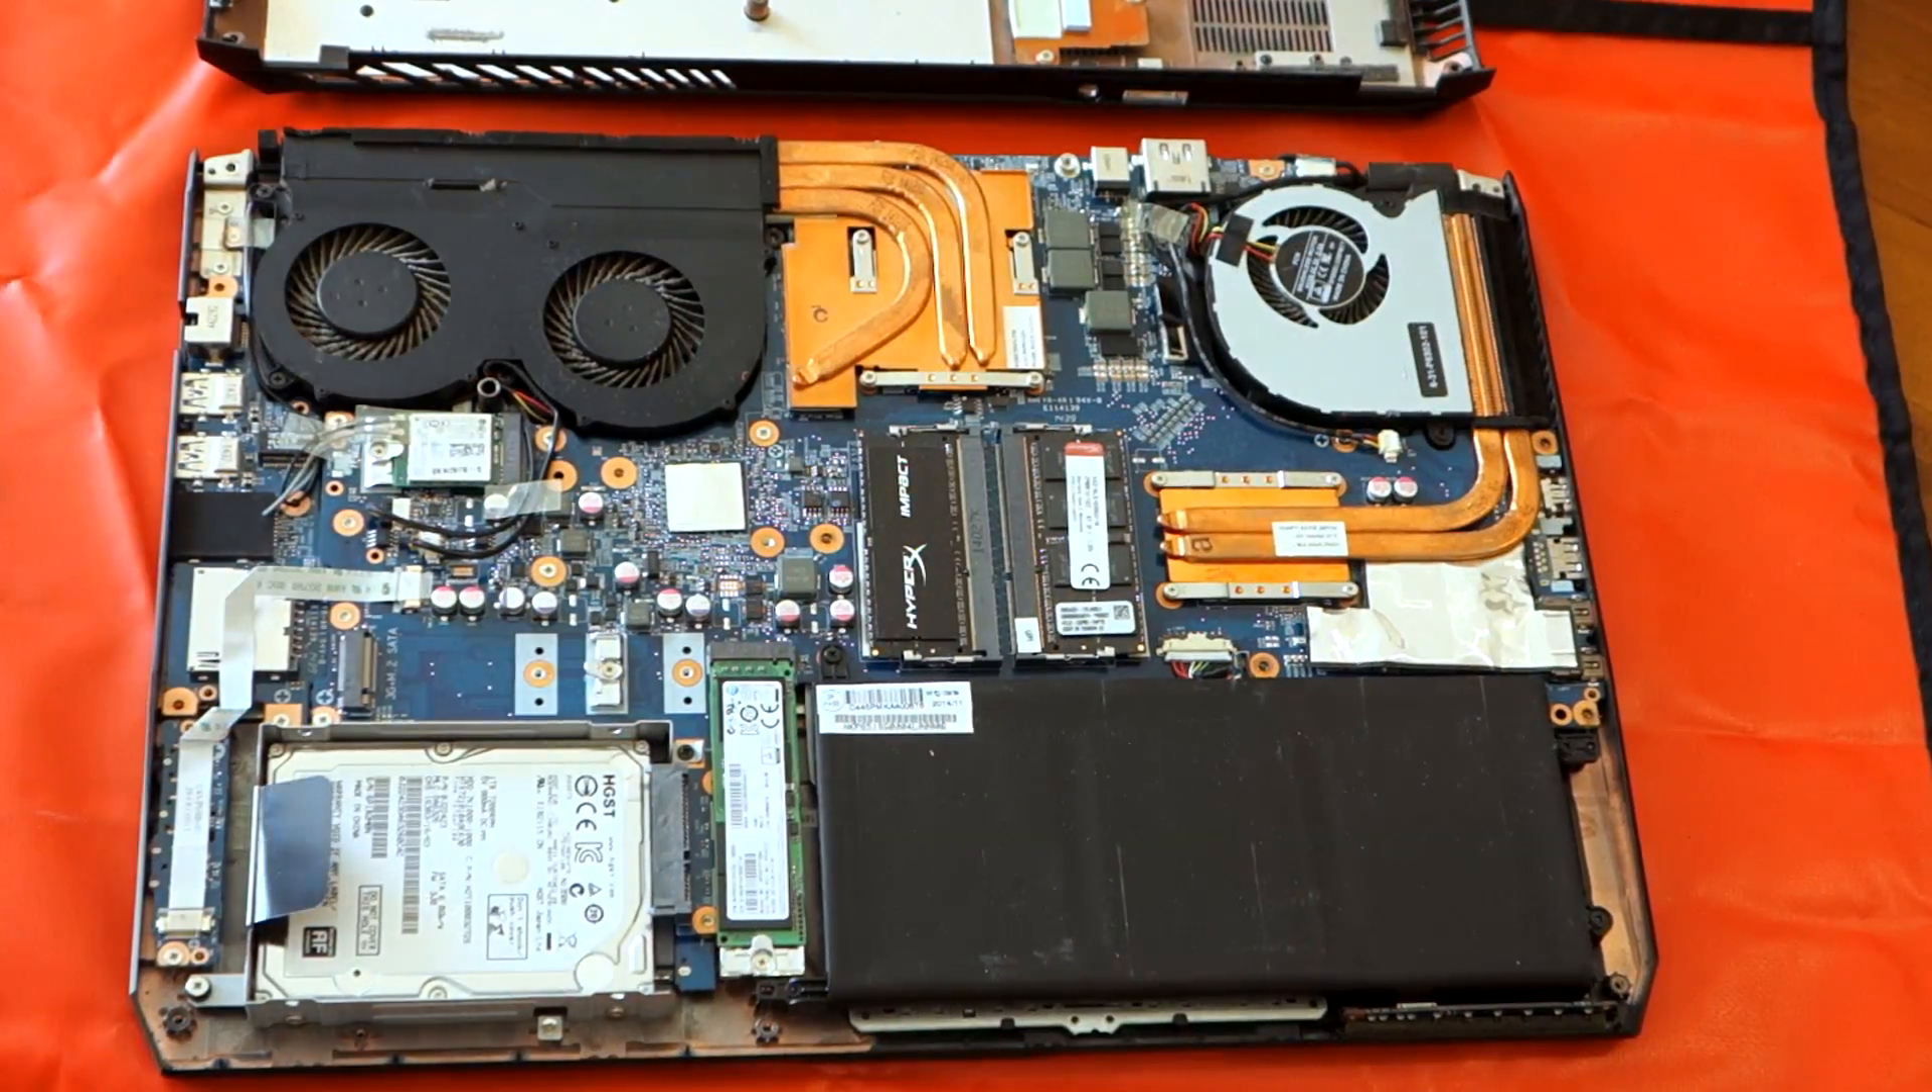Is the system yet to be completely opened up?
No.